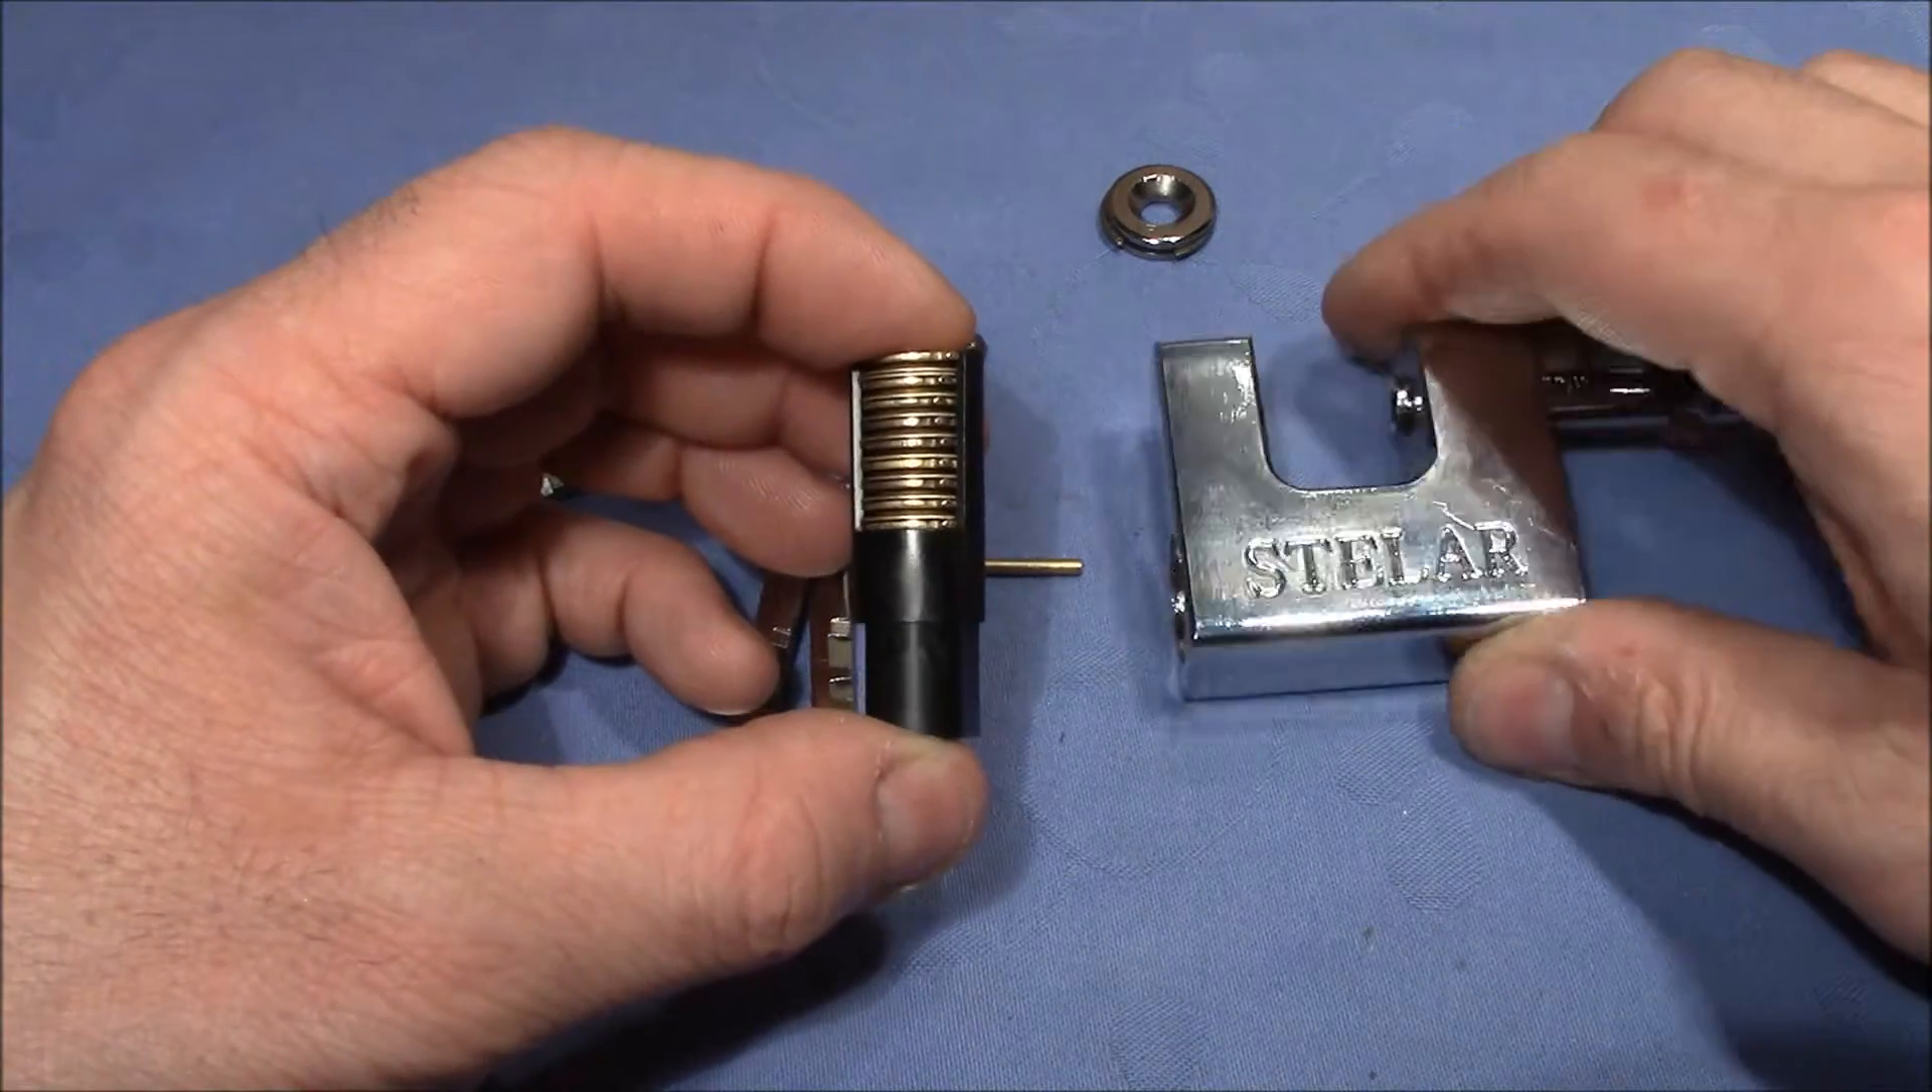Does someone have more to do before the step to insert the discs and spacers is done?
No.